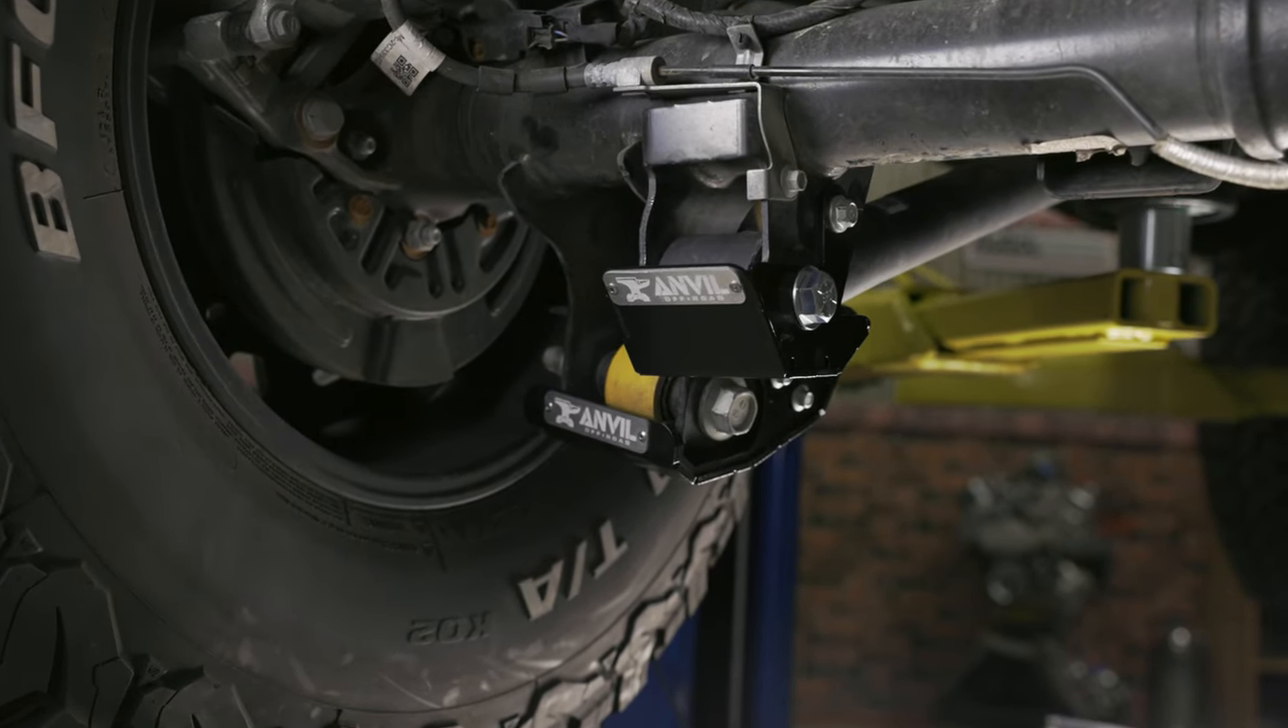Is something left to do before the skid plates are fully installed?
No.